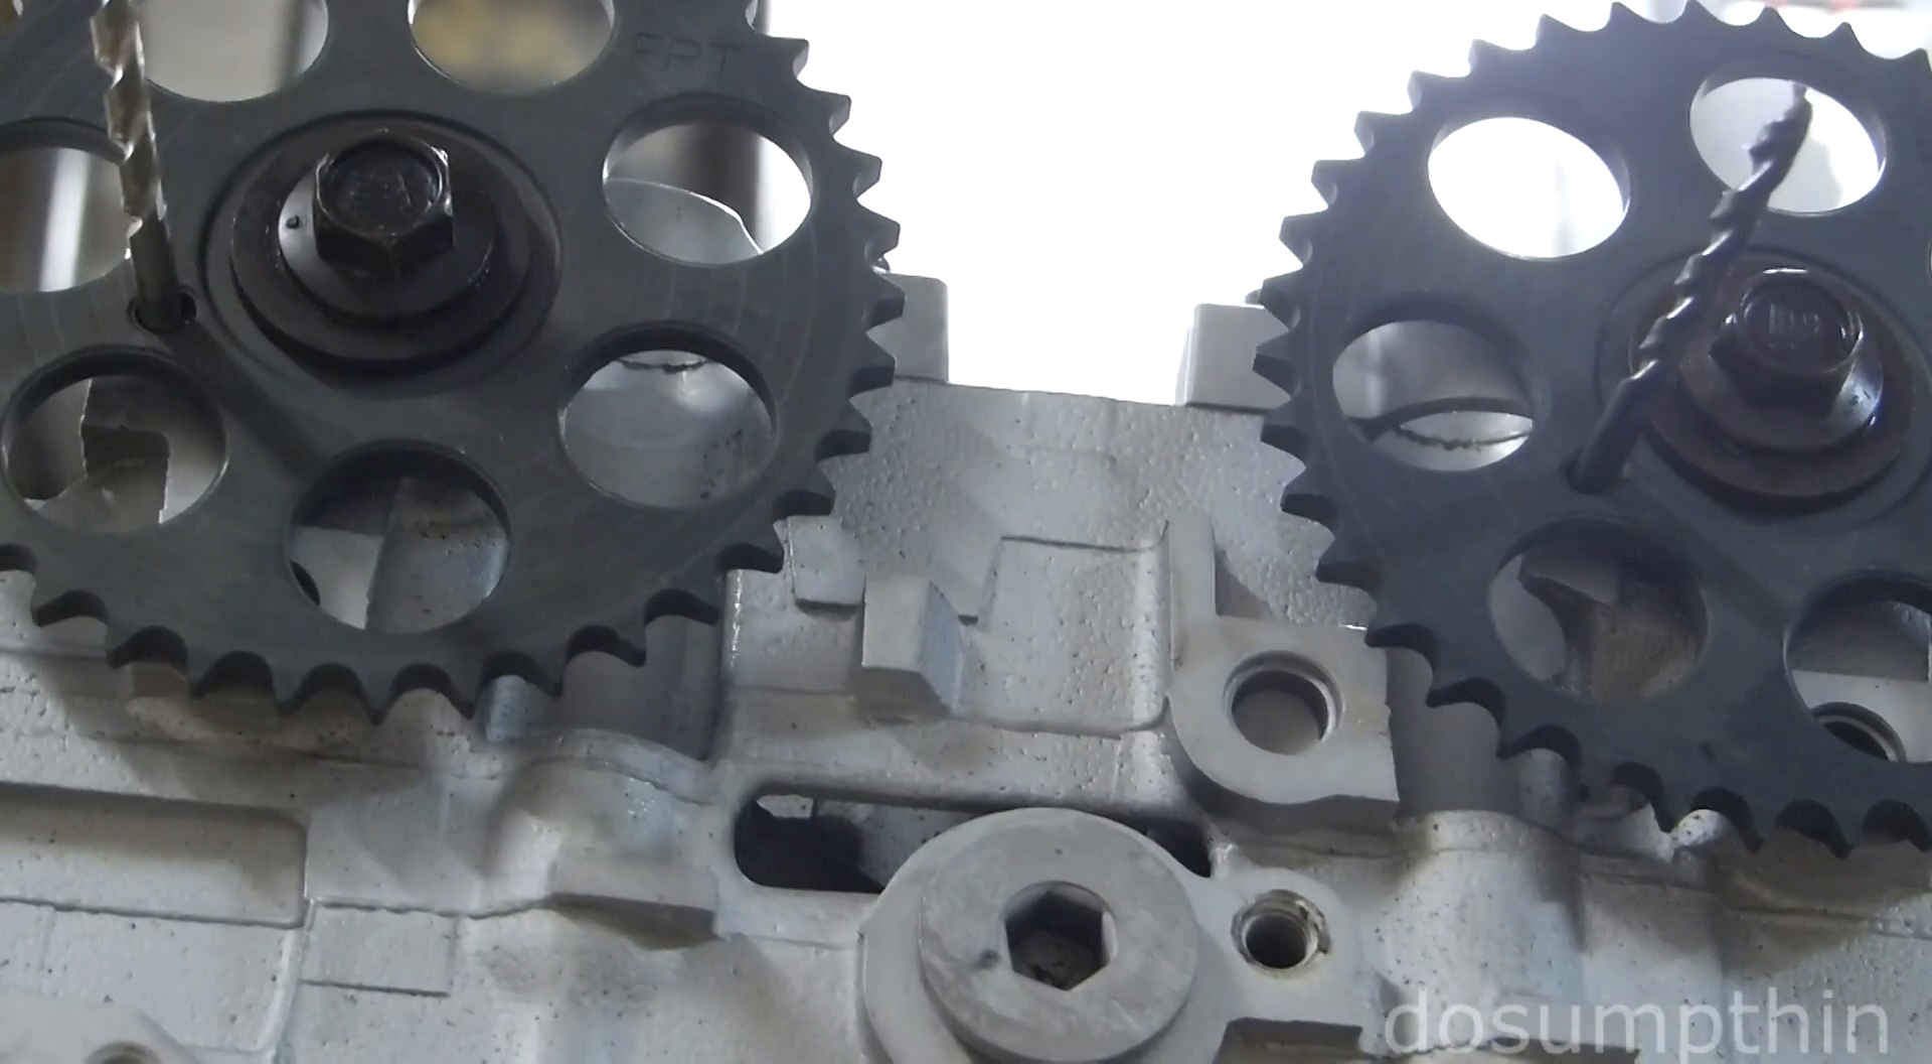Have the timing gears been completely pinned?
Yes.